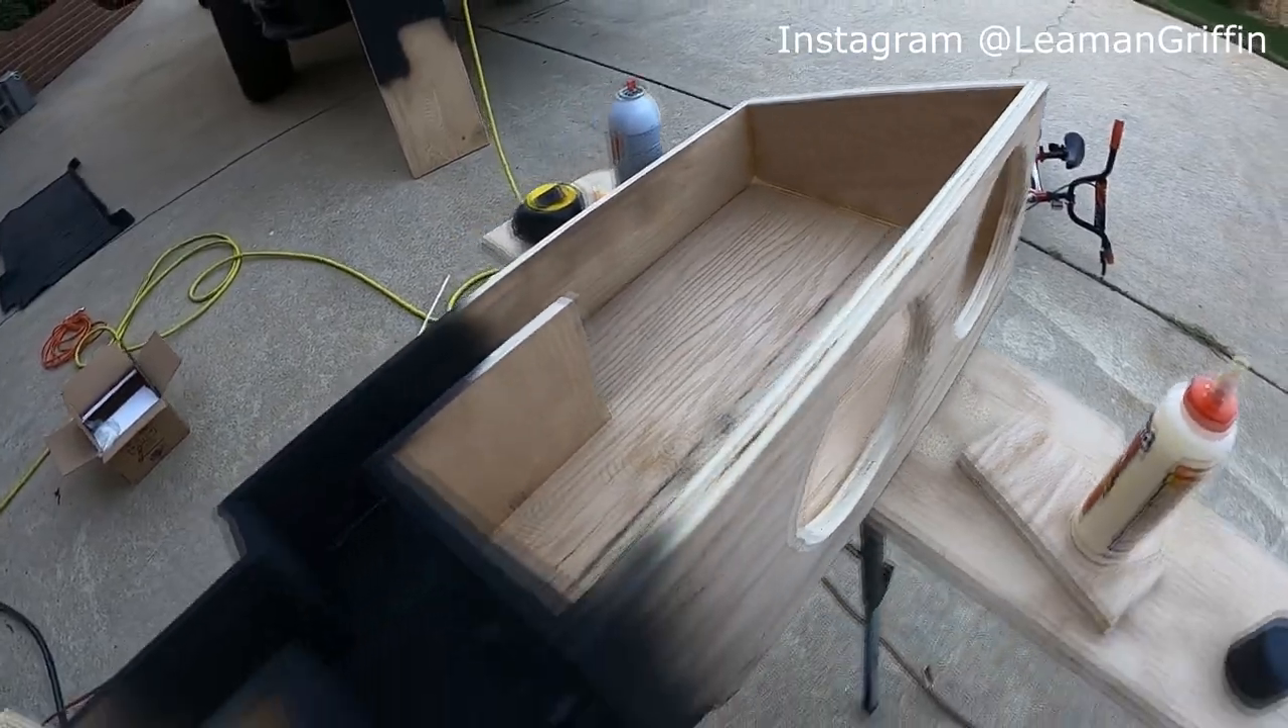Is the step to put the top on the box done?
No.